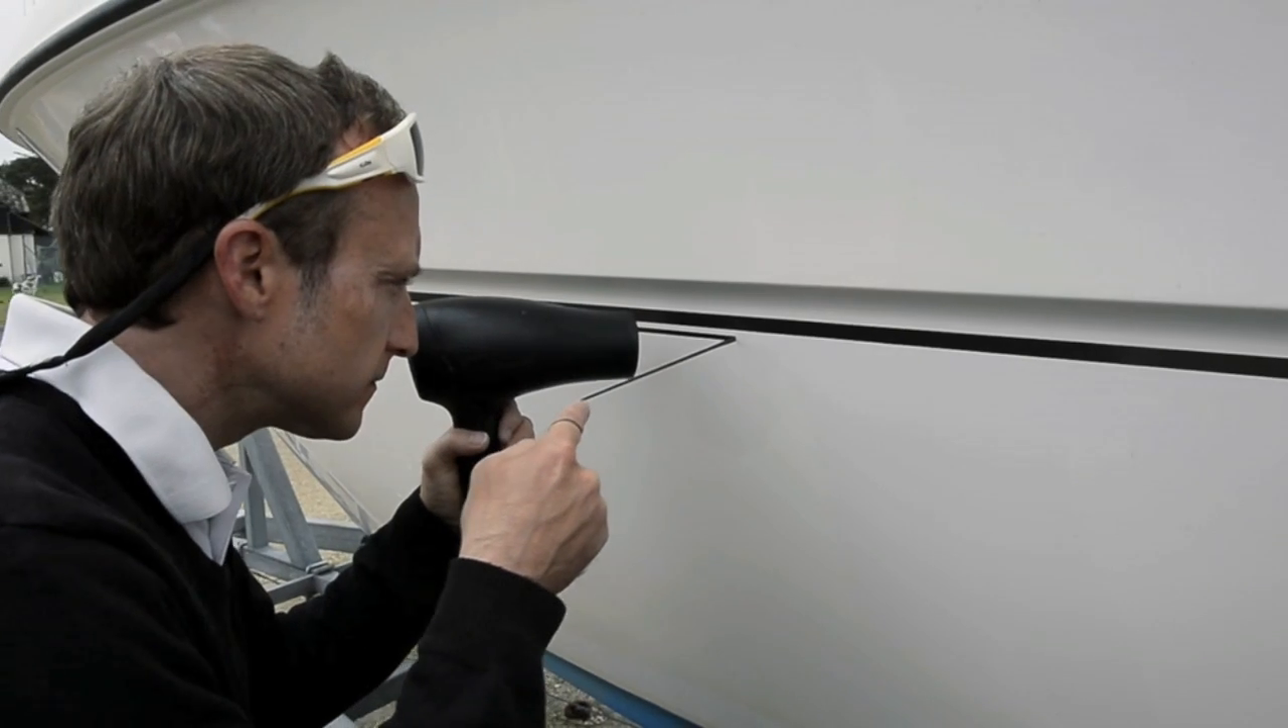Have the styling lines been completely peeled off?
No.